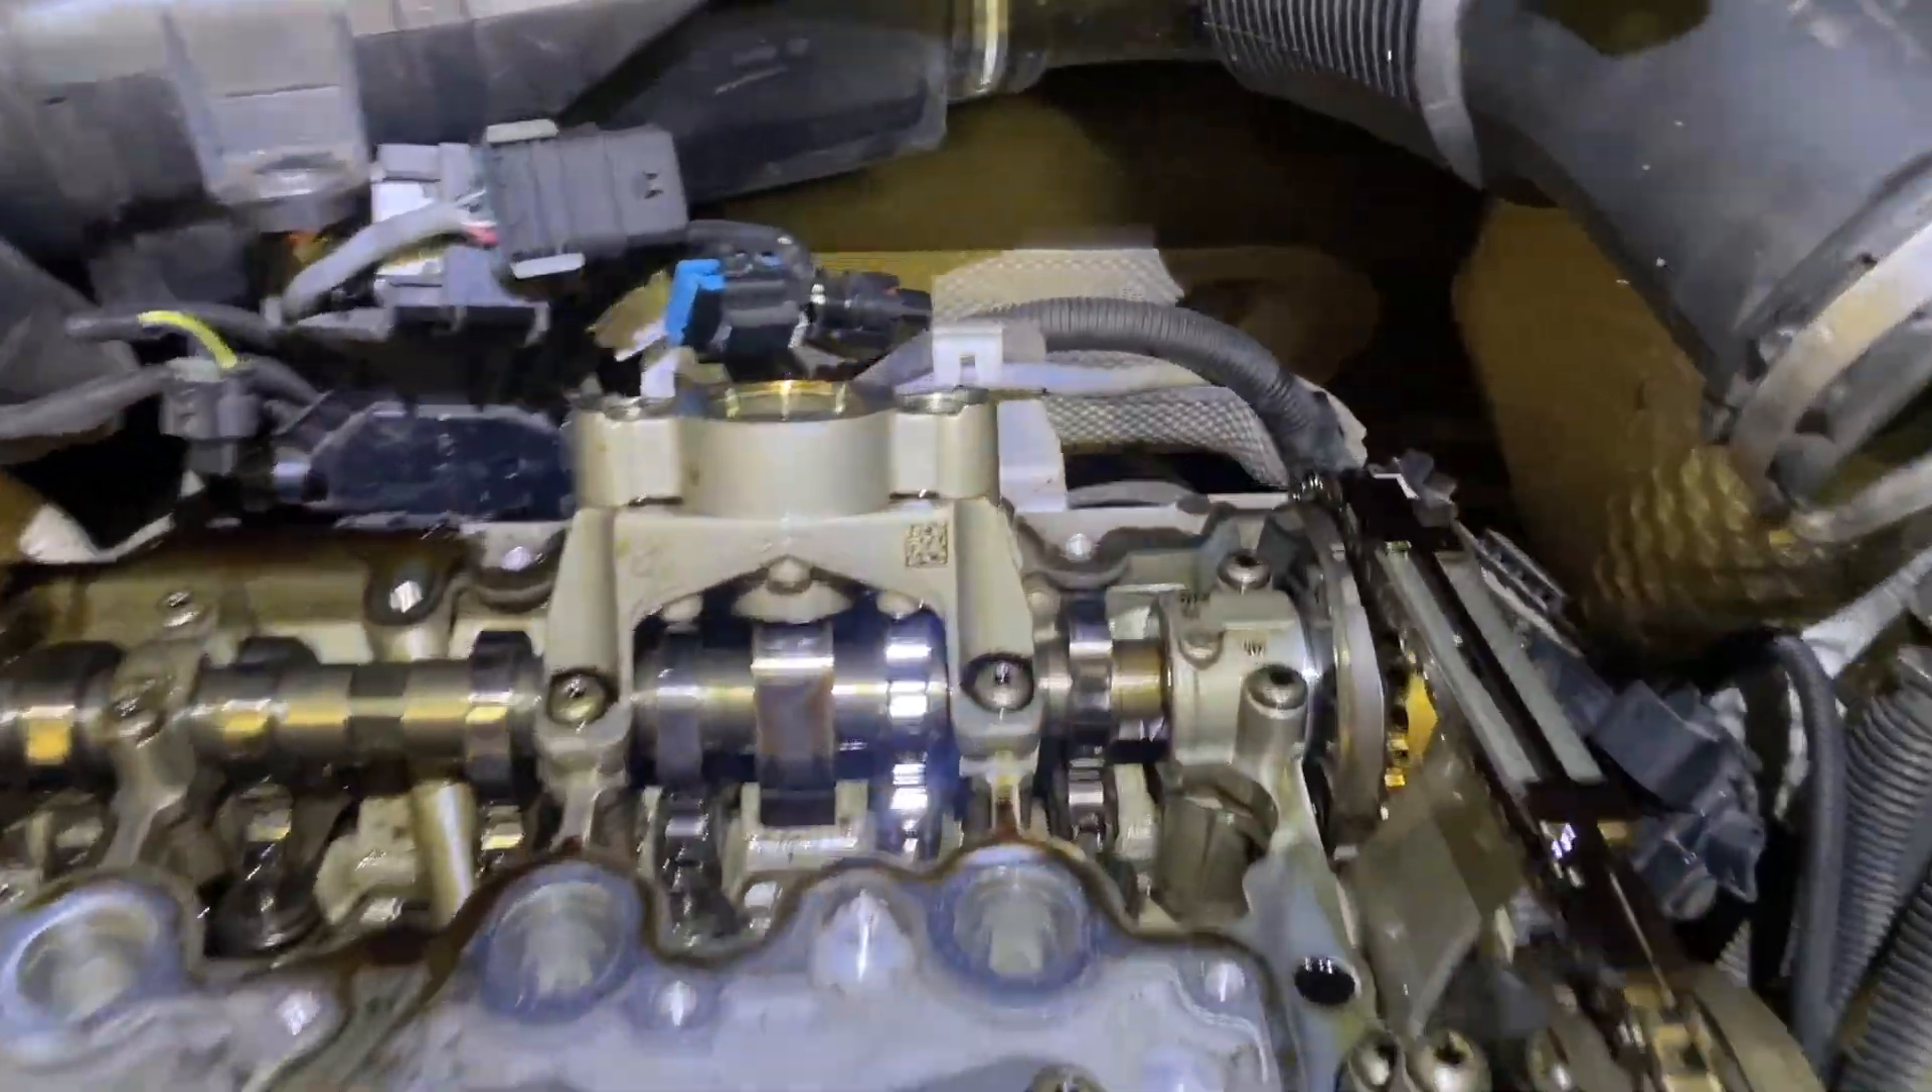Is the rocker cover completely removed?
Yes.